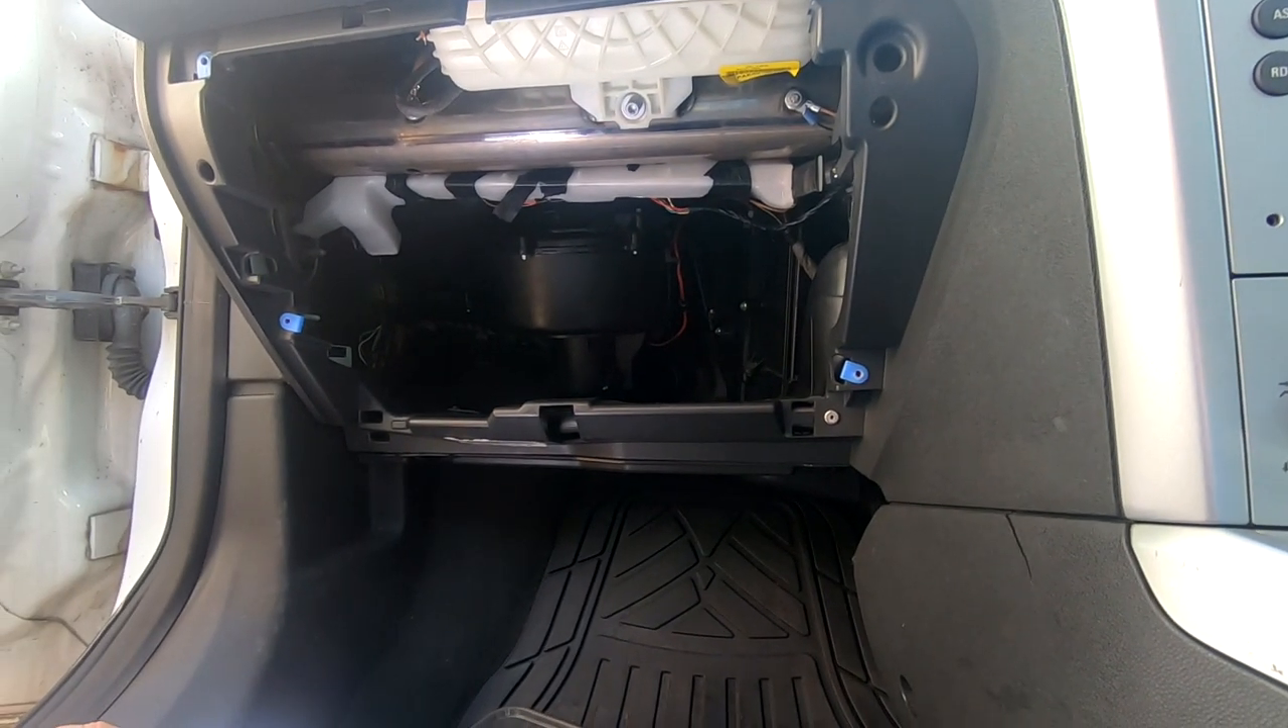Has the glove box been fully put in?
No.